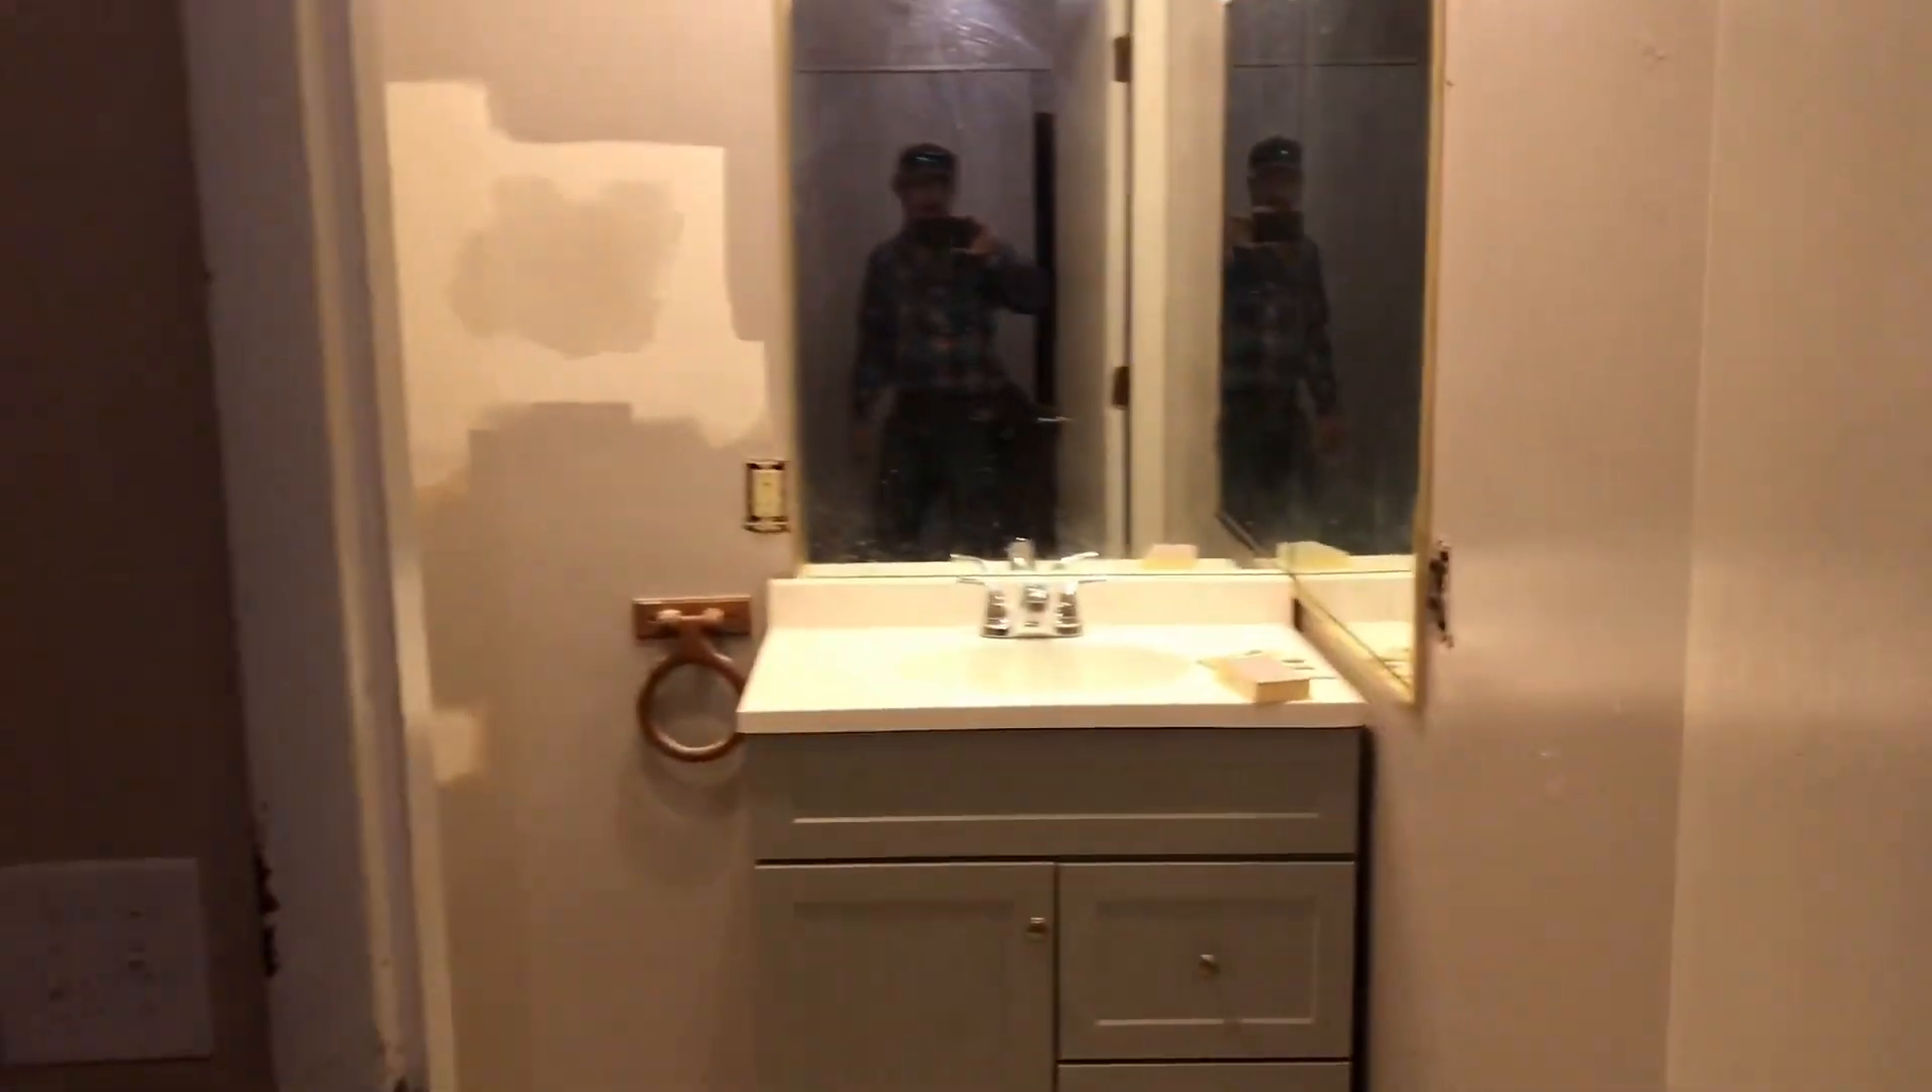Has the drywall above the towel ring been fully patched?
Yes.